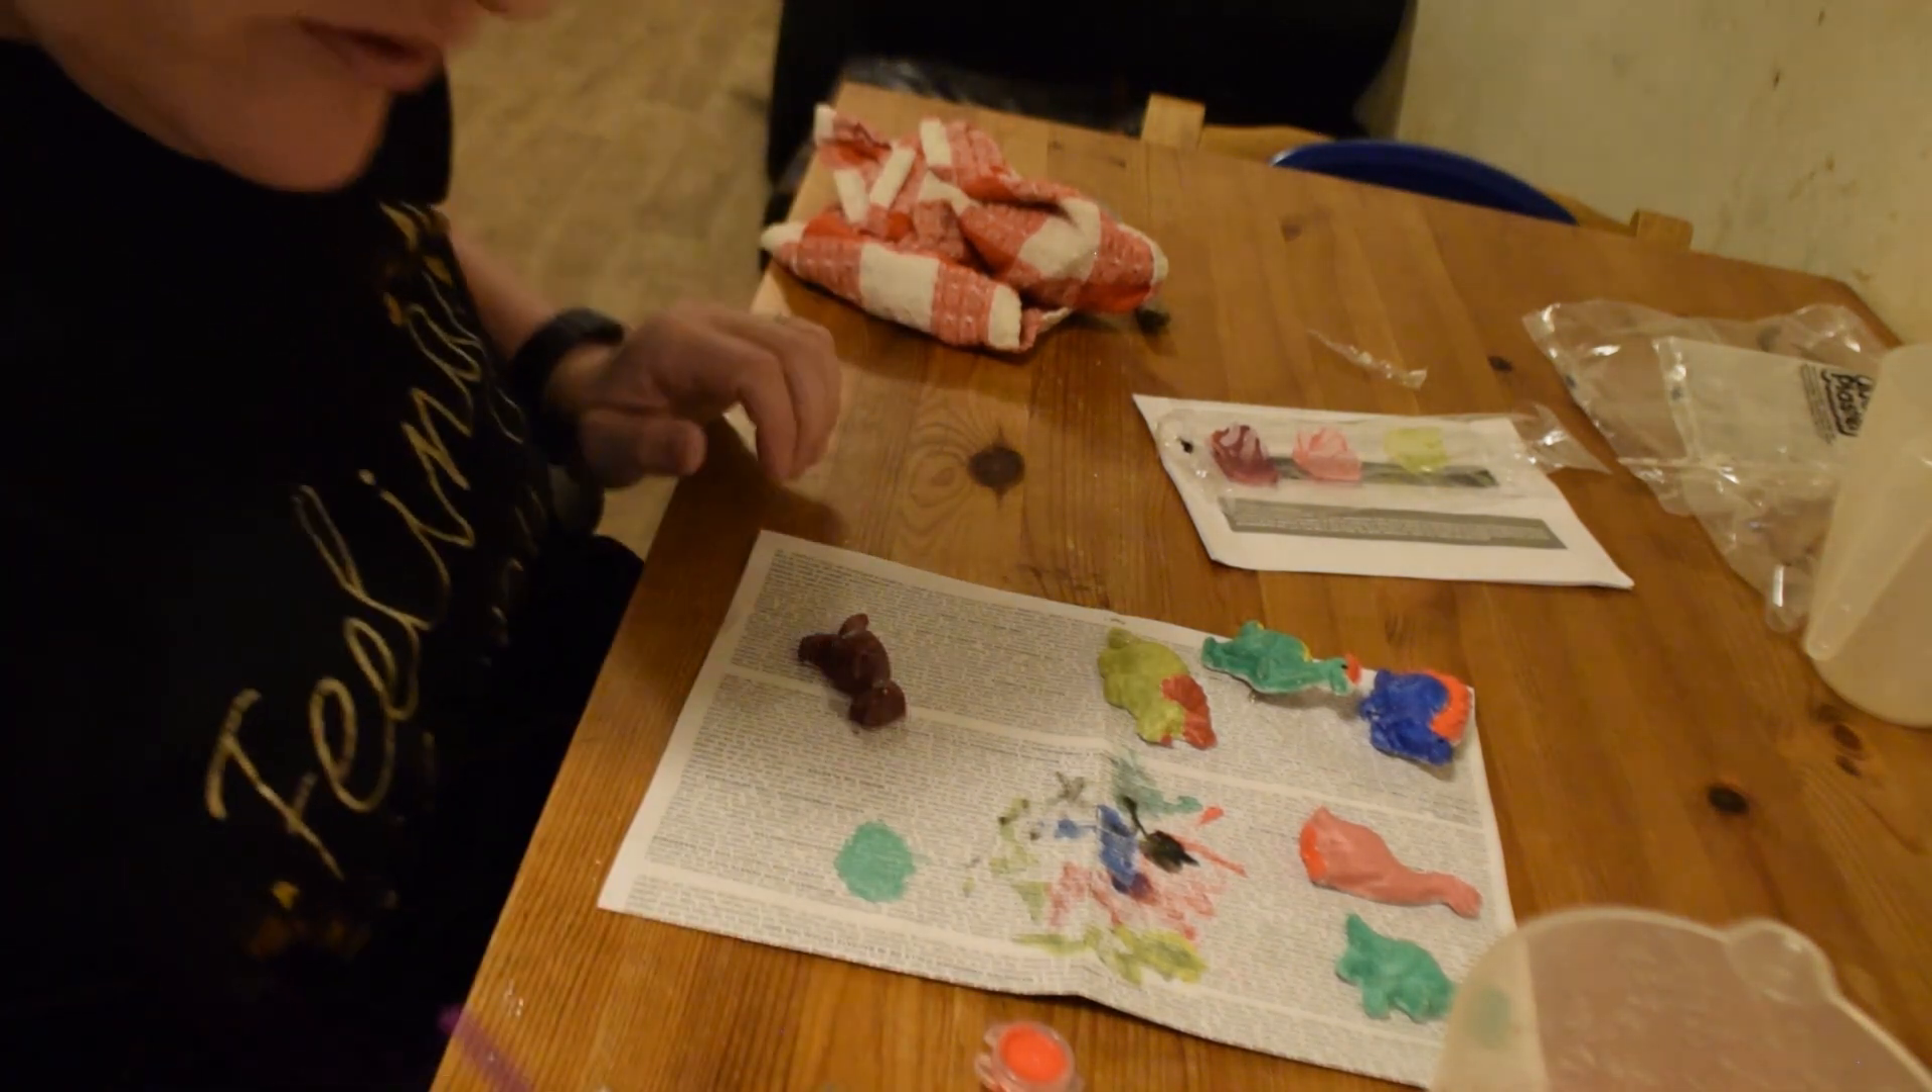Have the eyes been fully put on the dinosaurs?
No.